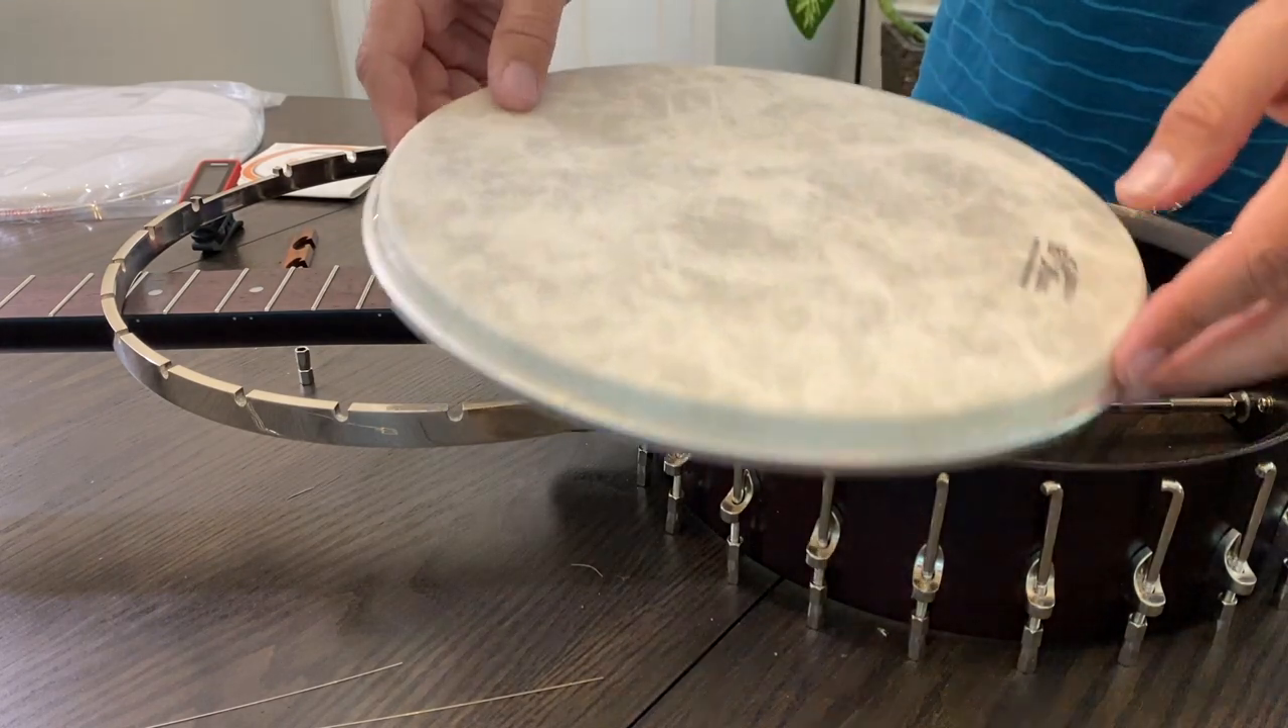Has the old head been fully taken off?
Yes.